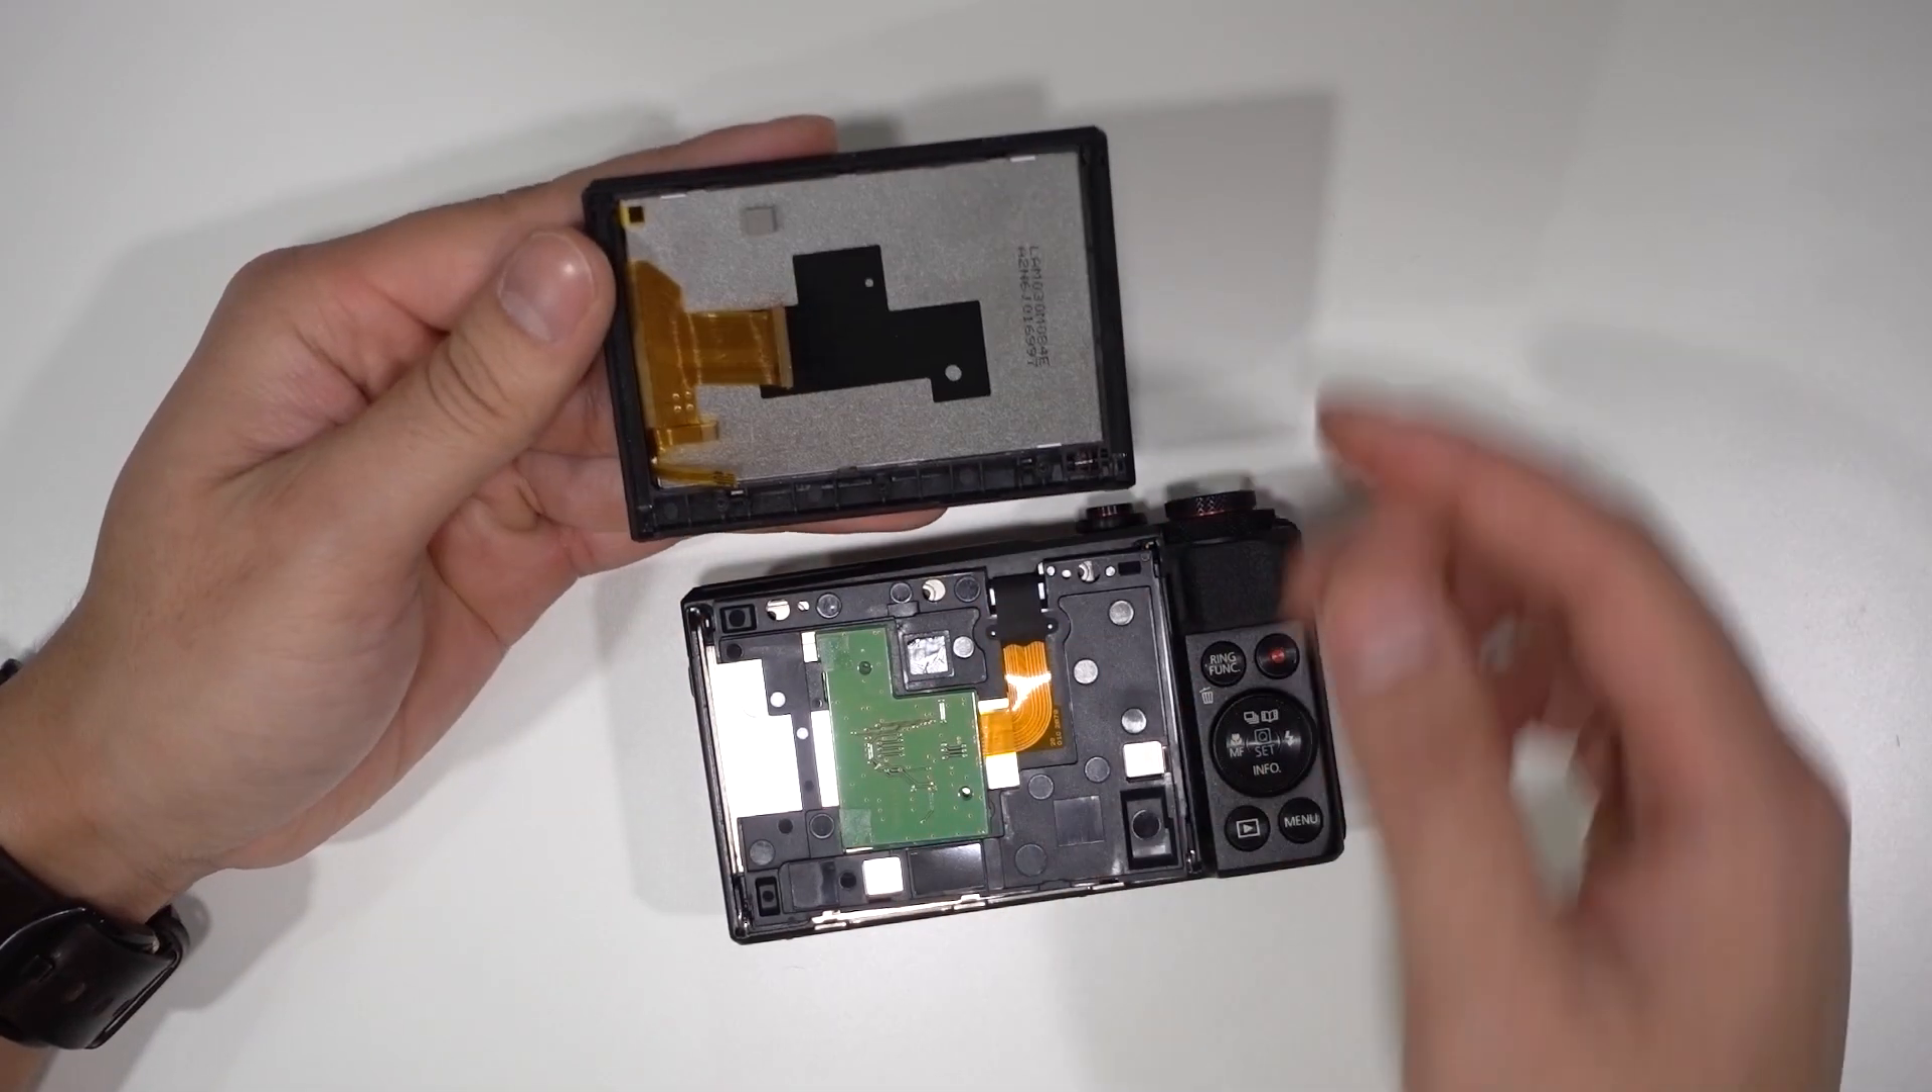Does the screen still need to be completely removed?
No.